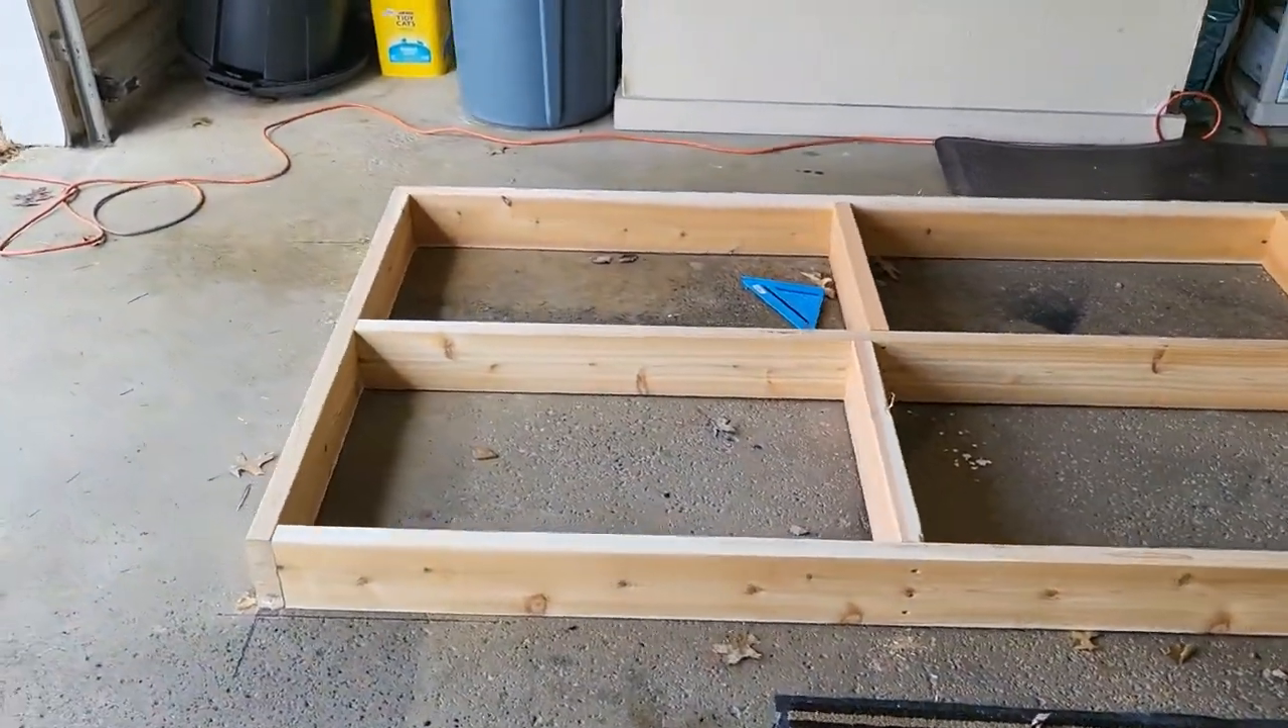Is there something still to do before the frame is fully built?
No.